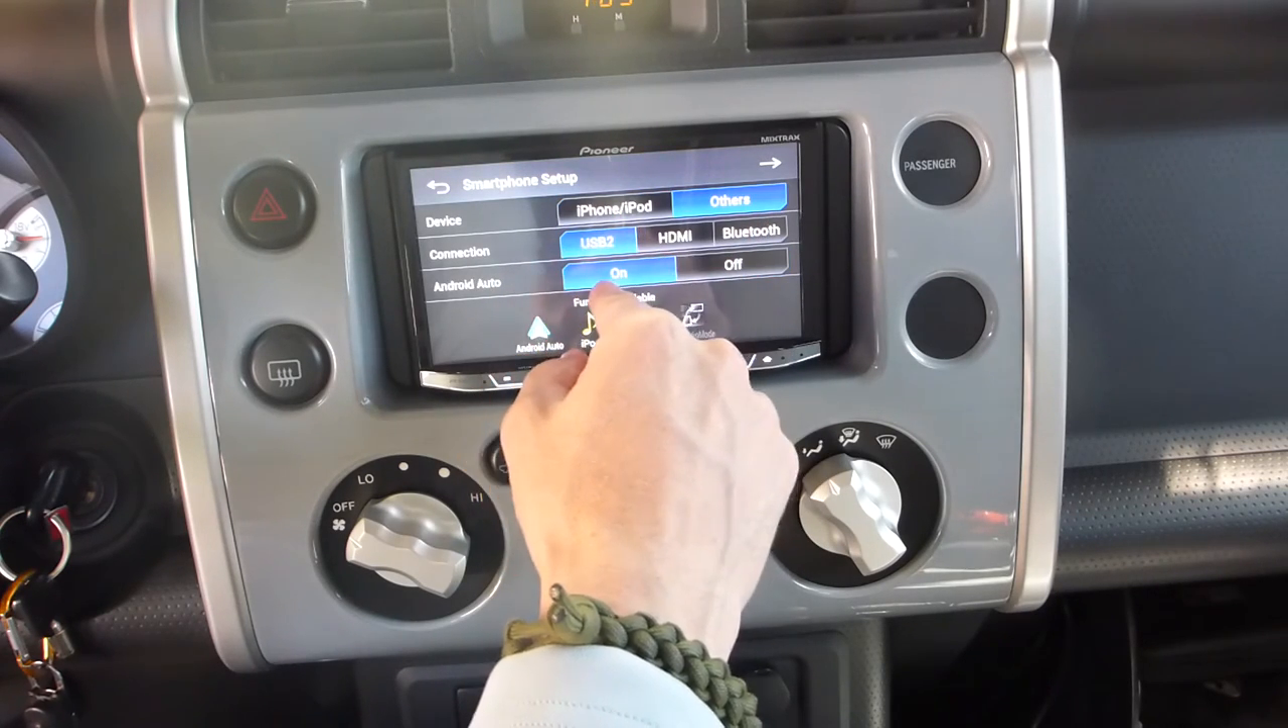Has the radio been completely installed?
Yes.